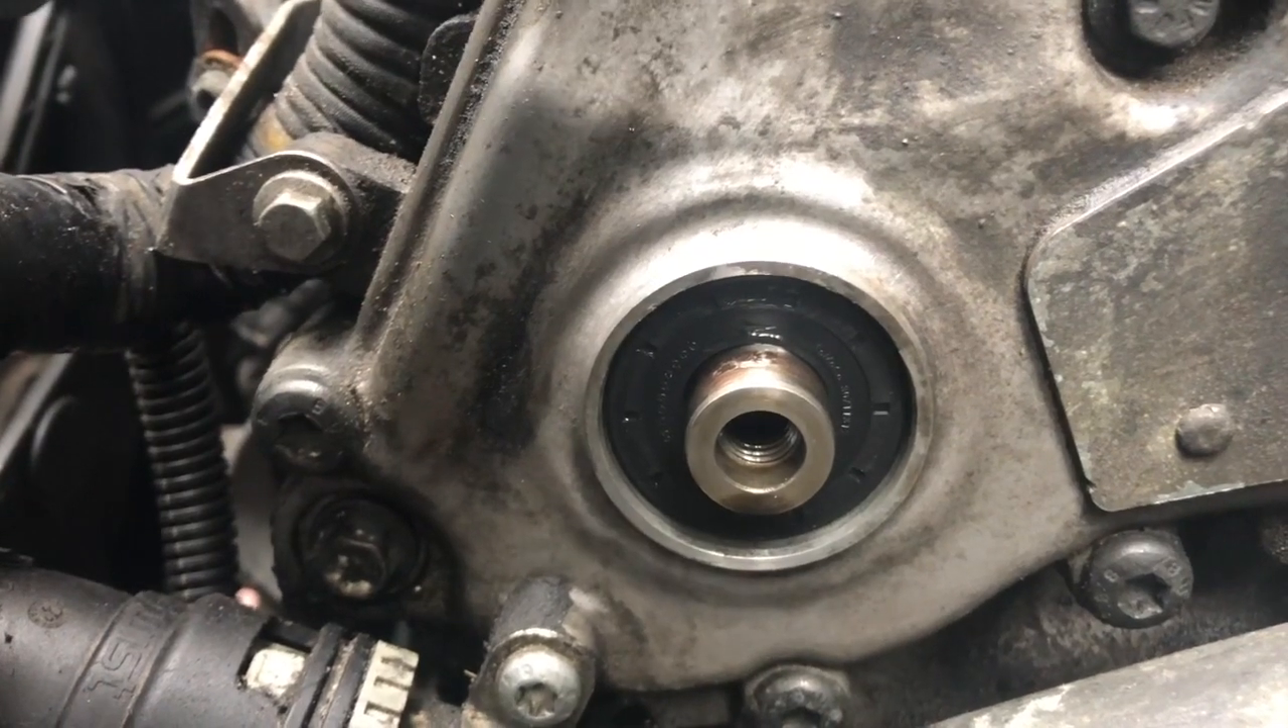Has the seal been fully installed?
Yes.